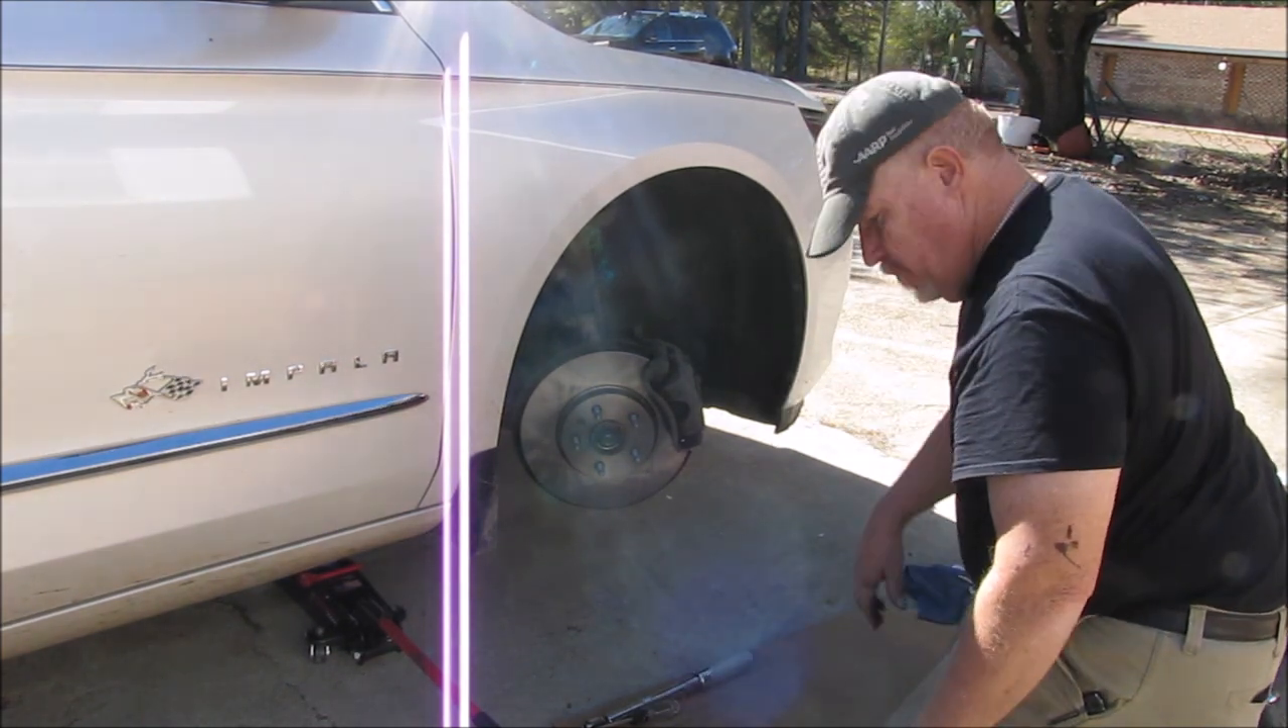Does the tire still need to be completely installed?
Yes.